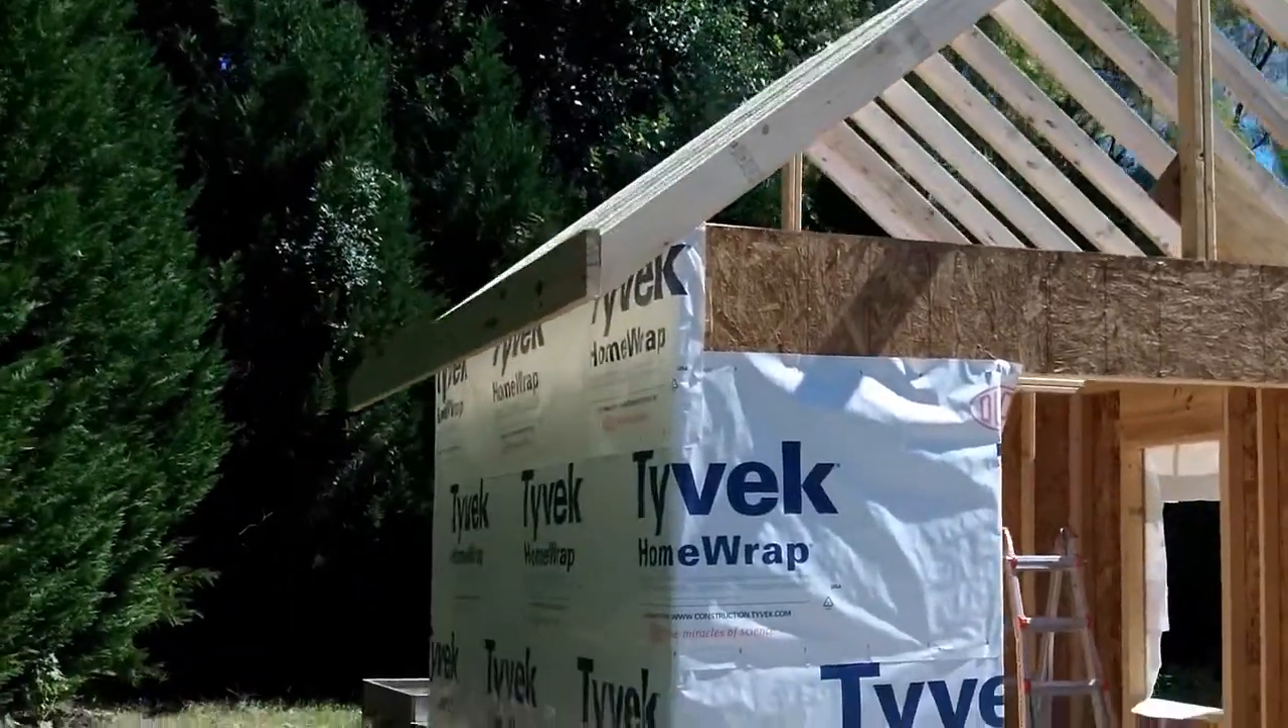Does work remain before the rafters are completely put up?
No.